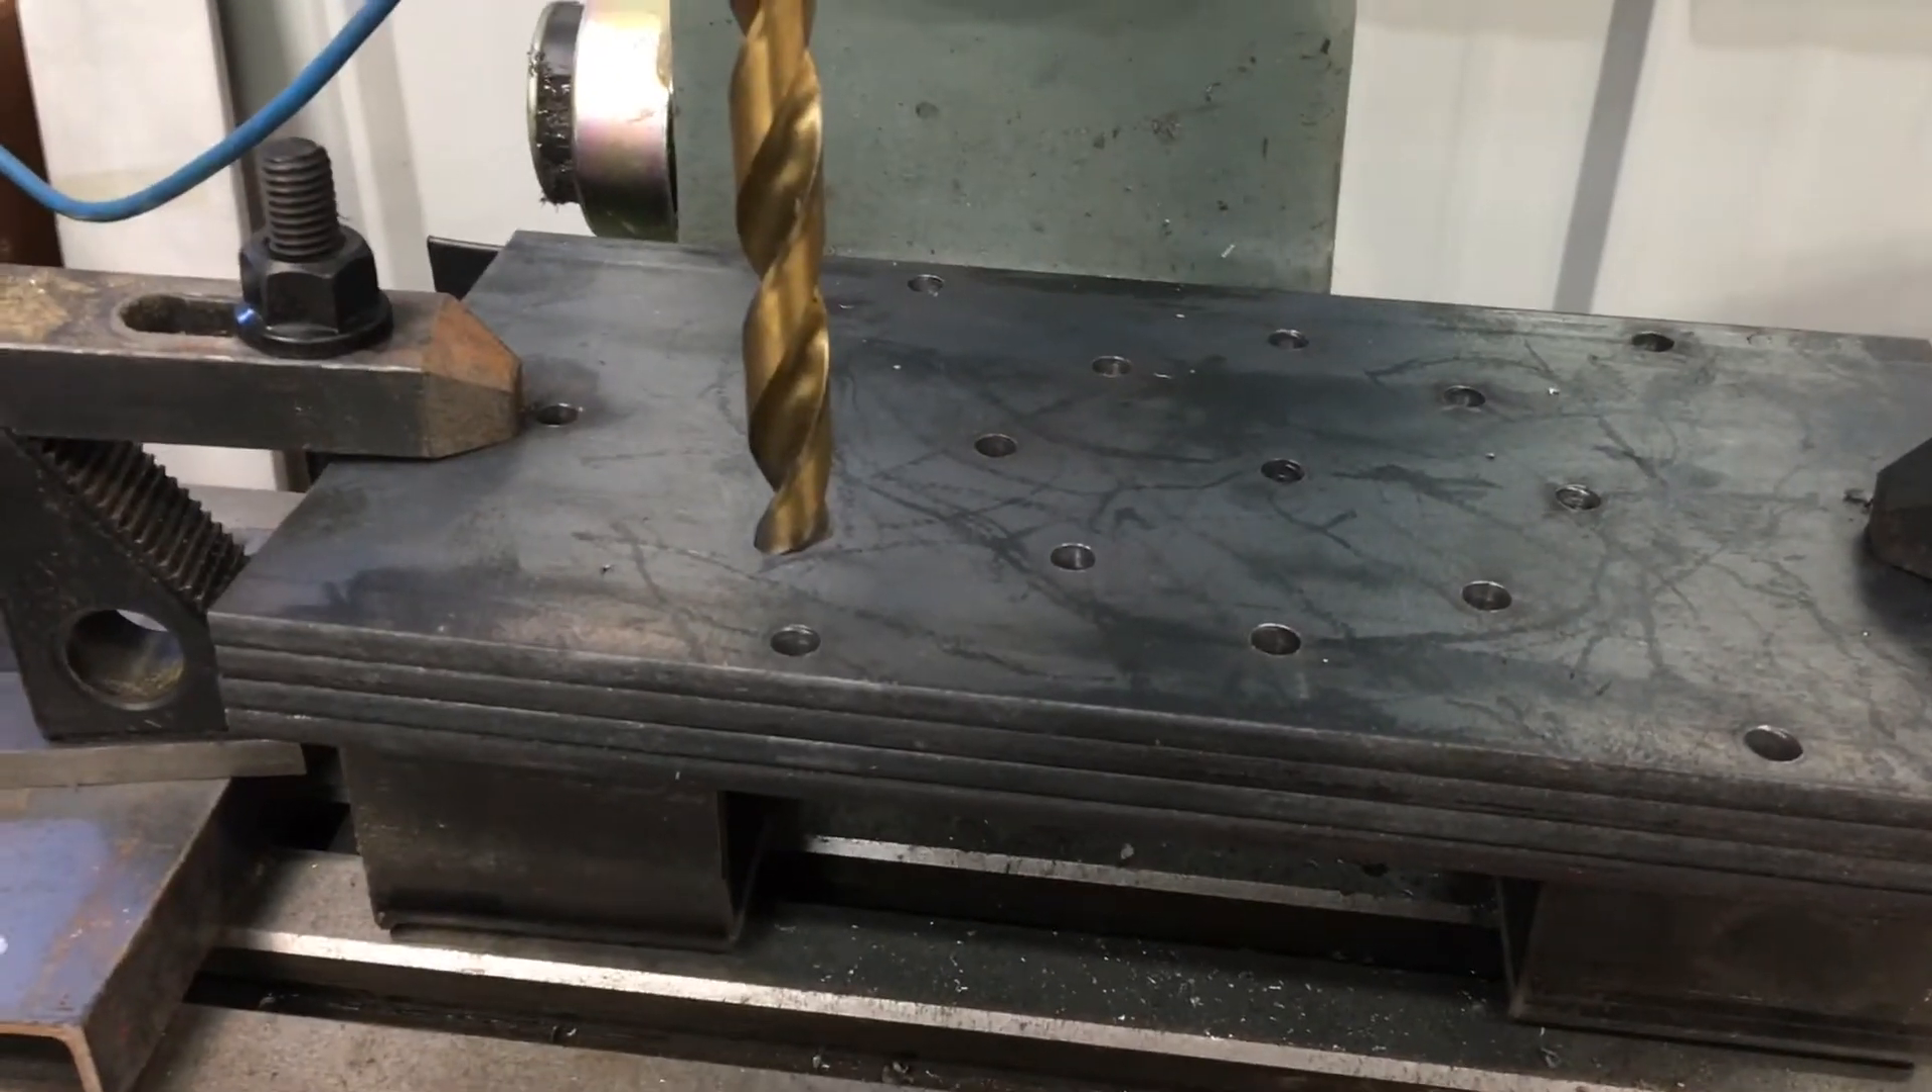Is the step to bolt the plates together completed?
No.